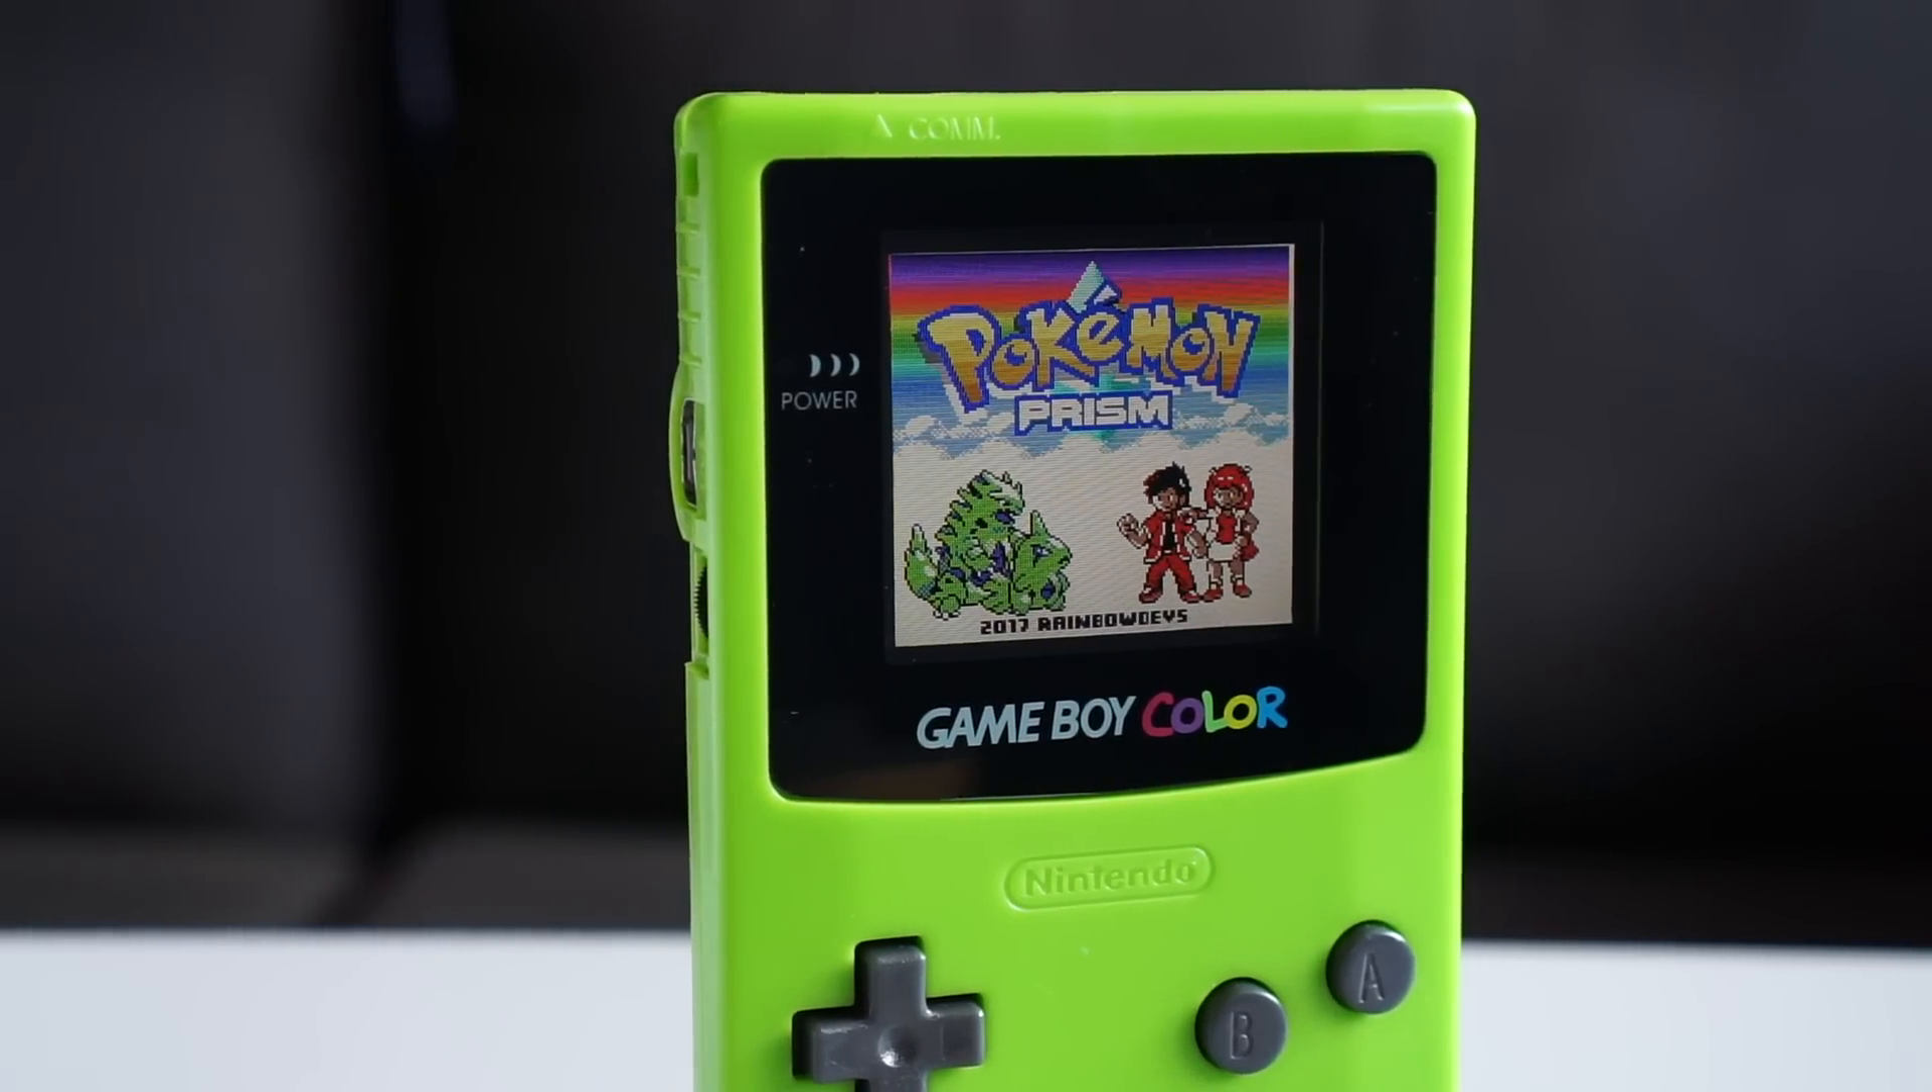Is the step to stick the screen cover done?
Yes.